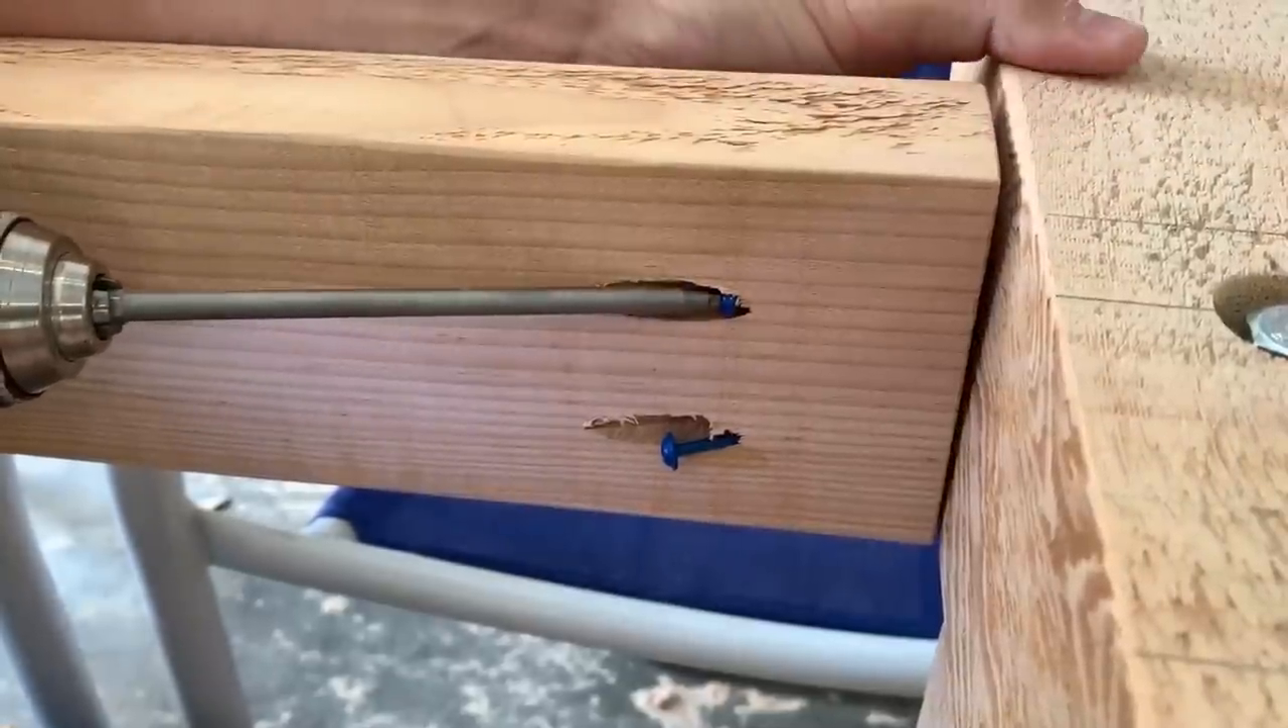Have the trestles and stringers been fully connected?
No.